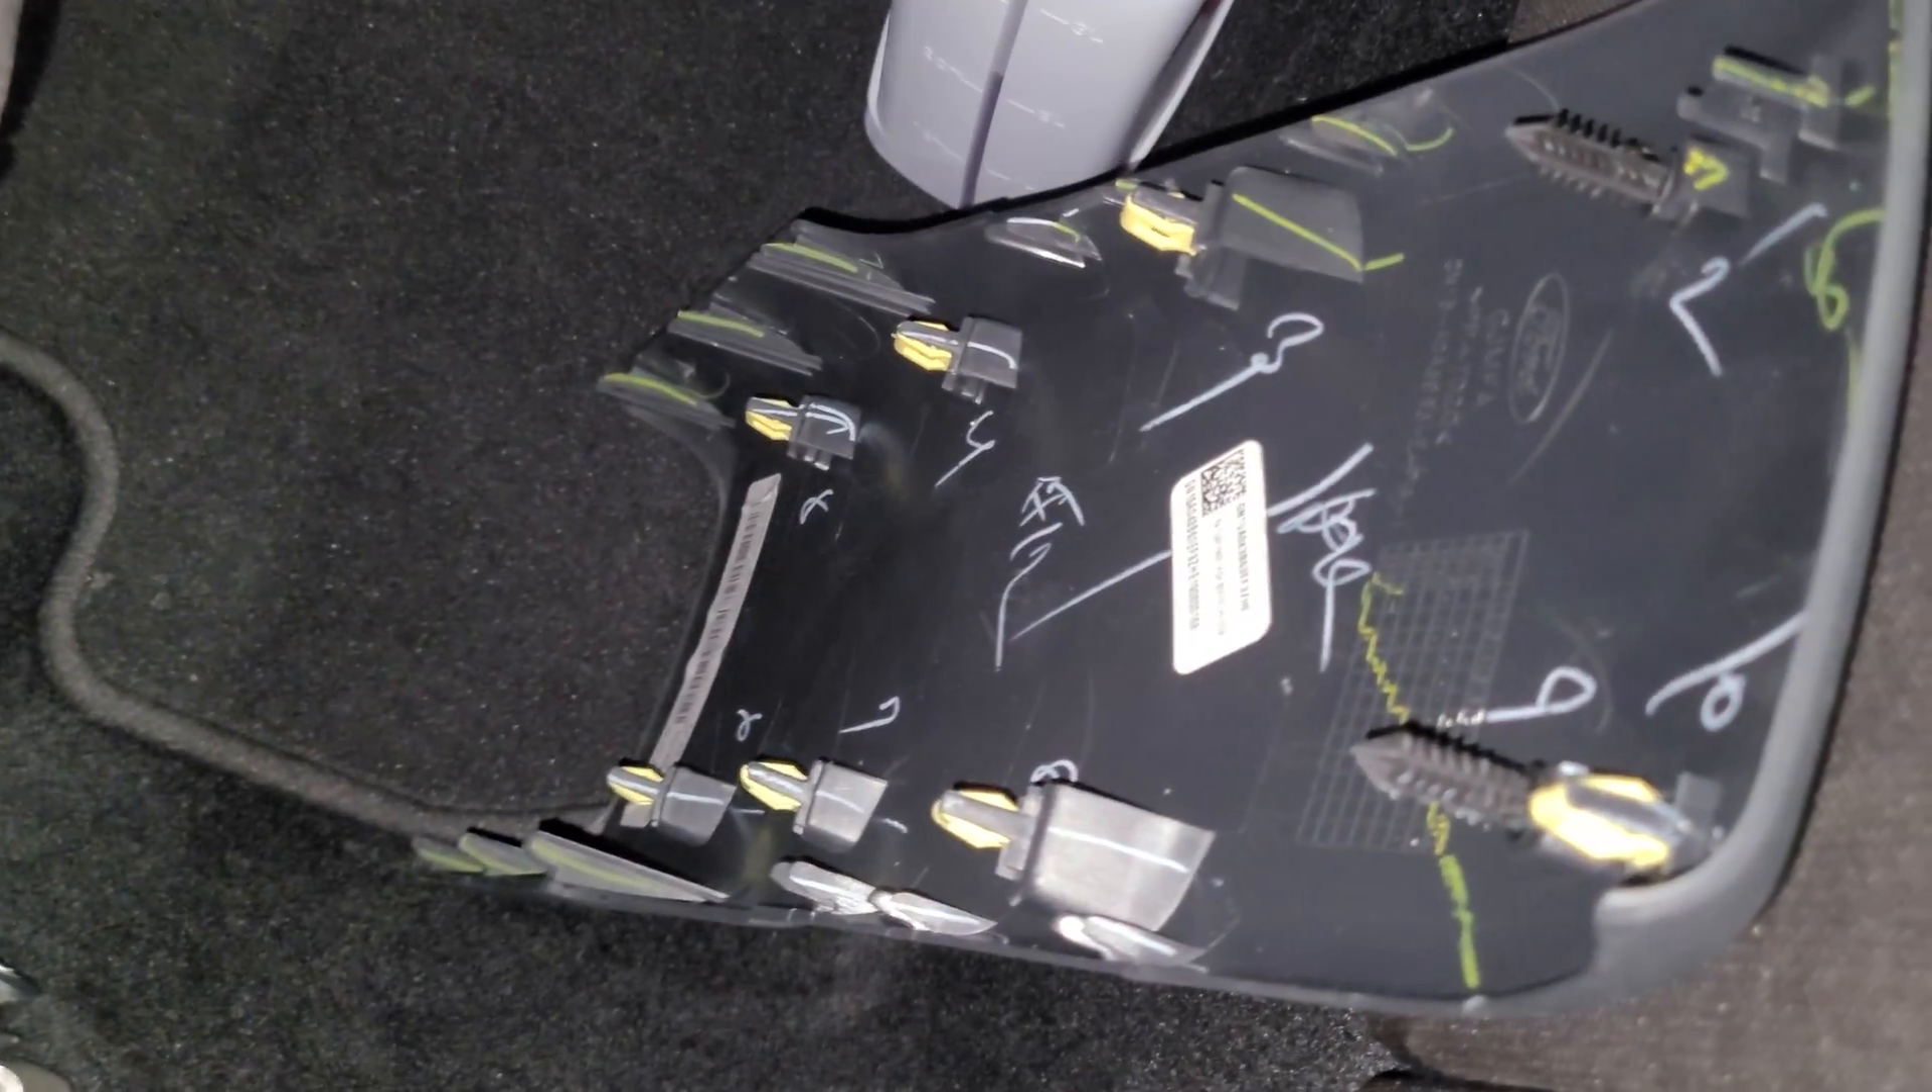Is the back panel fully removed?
Yes.